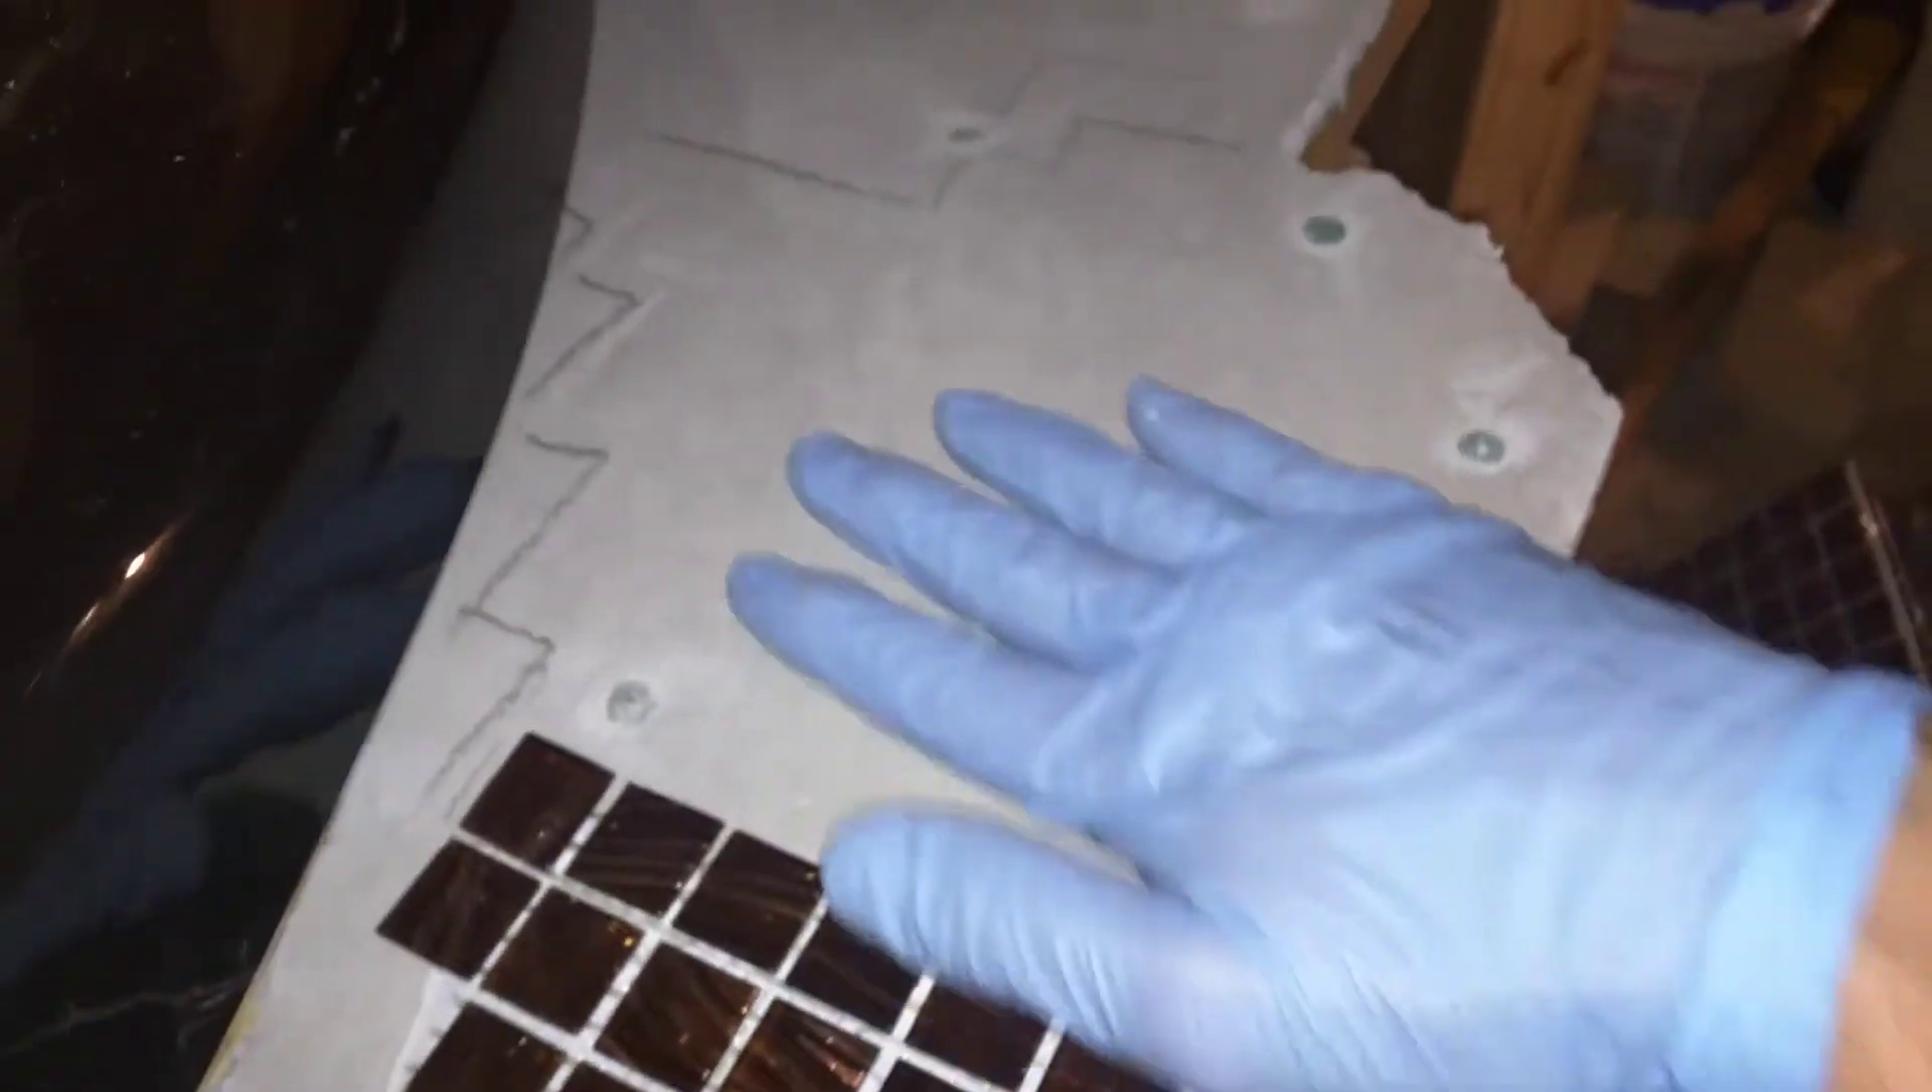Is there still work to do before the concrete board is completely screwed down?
No.